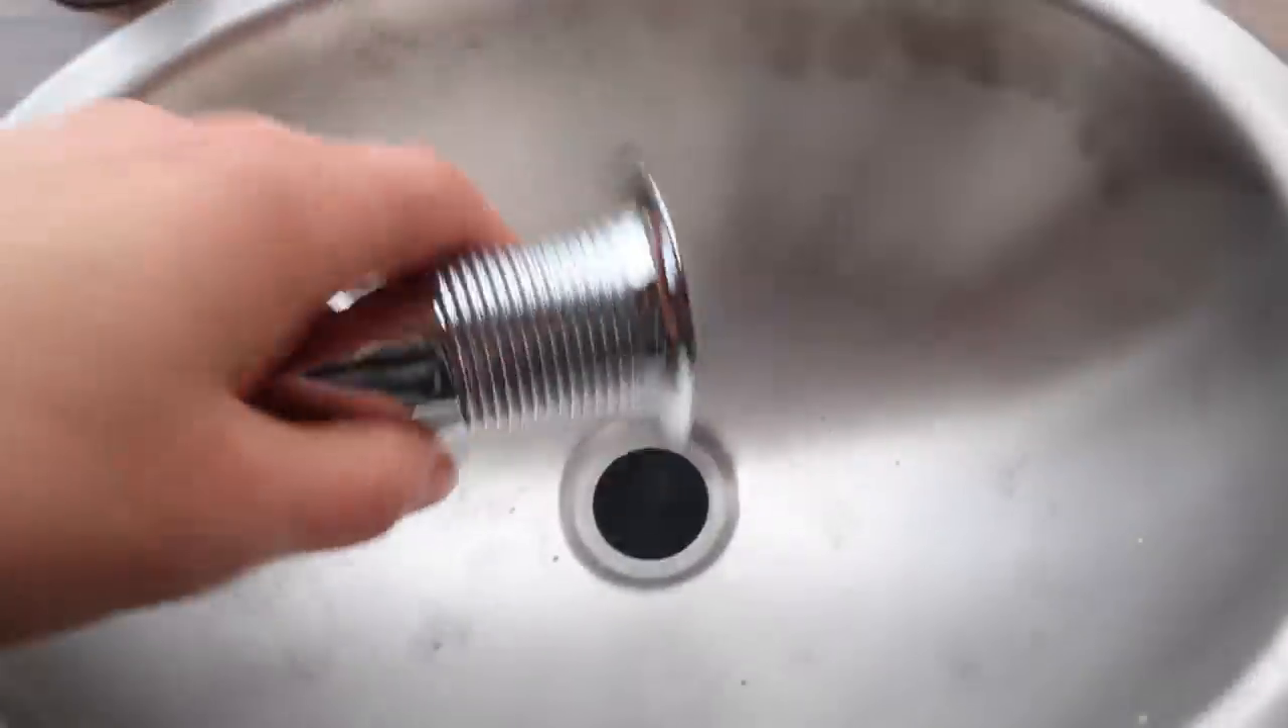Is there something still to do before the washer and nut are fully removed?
No.